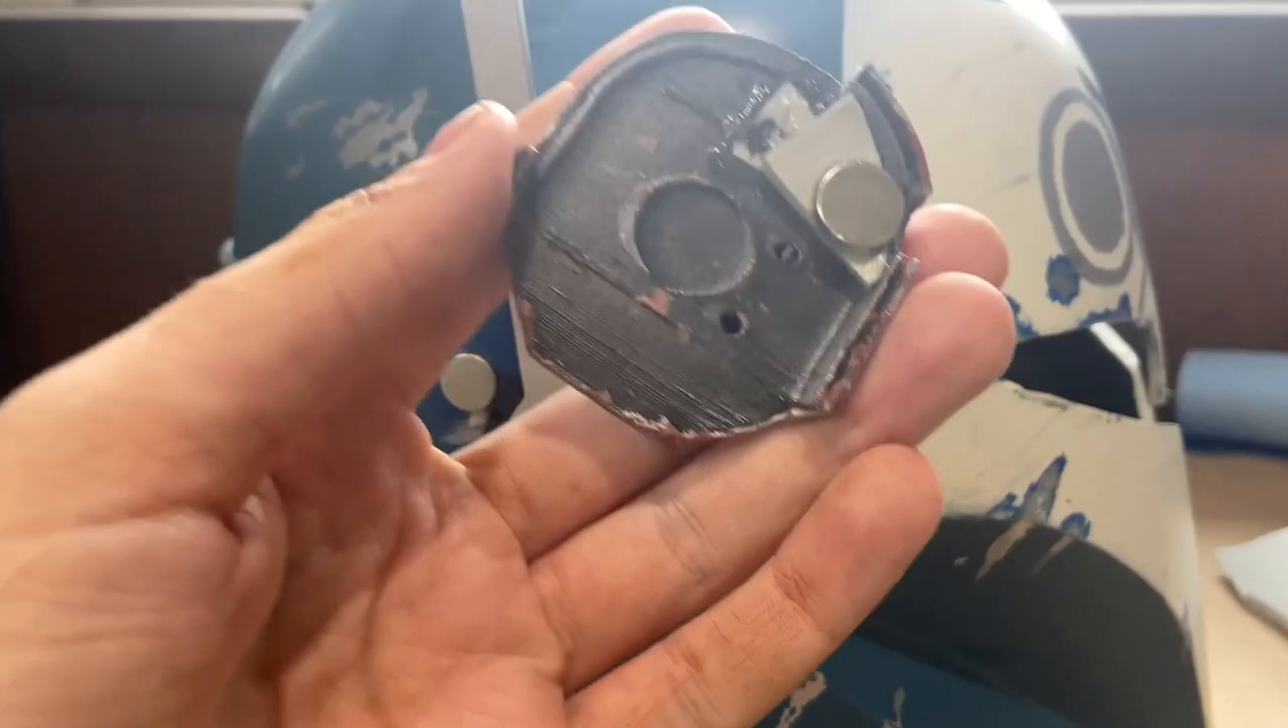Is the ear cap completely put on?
No.